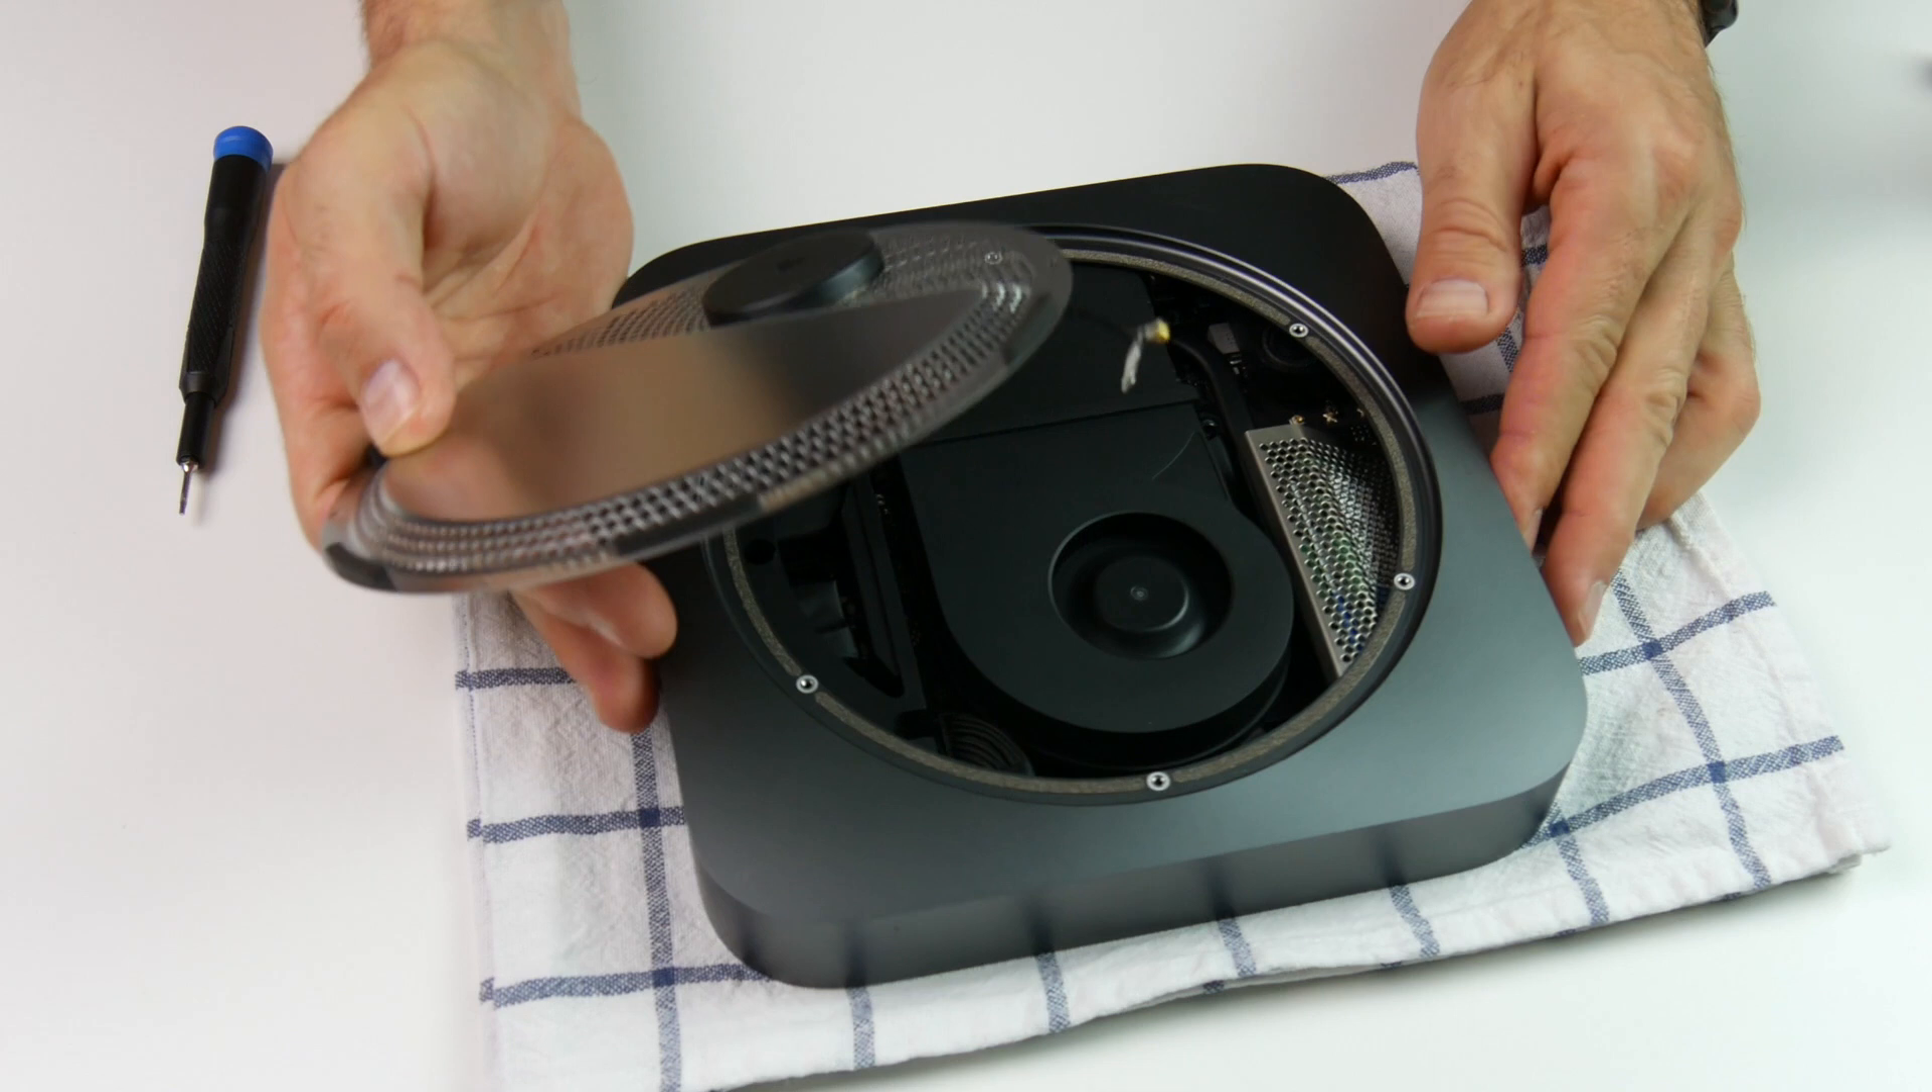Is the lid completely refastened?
No.